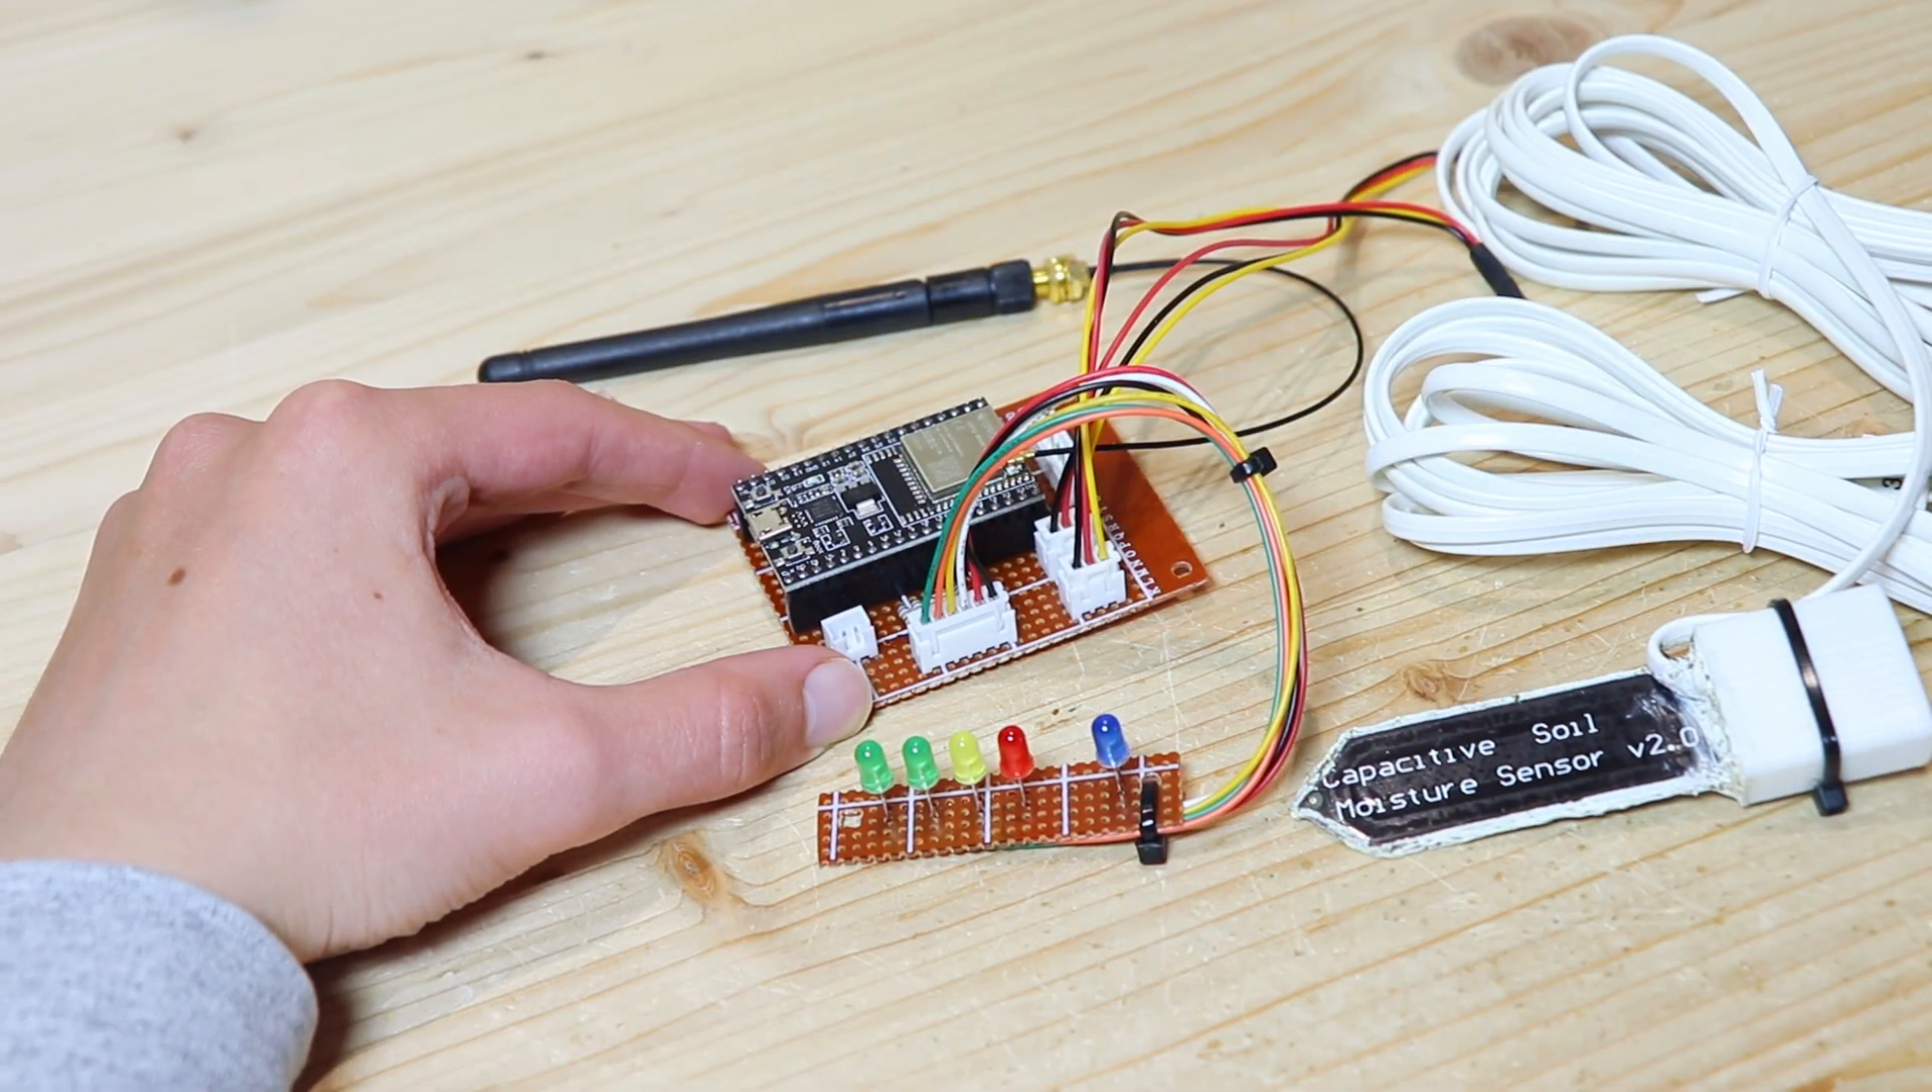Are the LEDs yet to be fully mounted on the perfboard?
No.